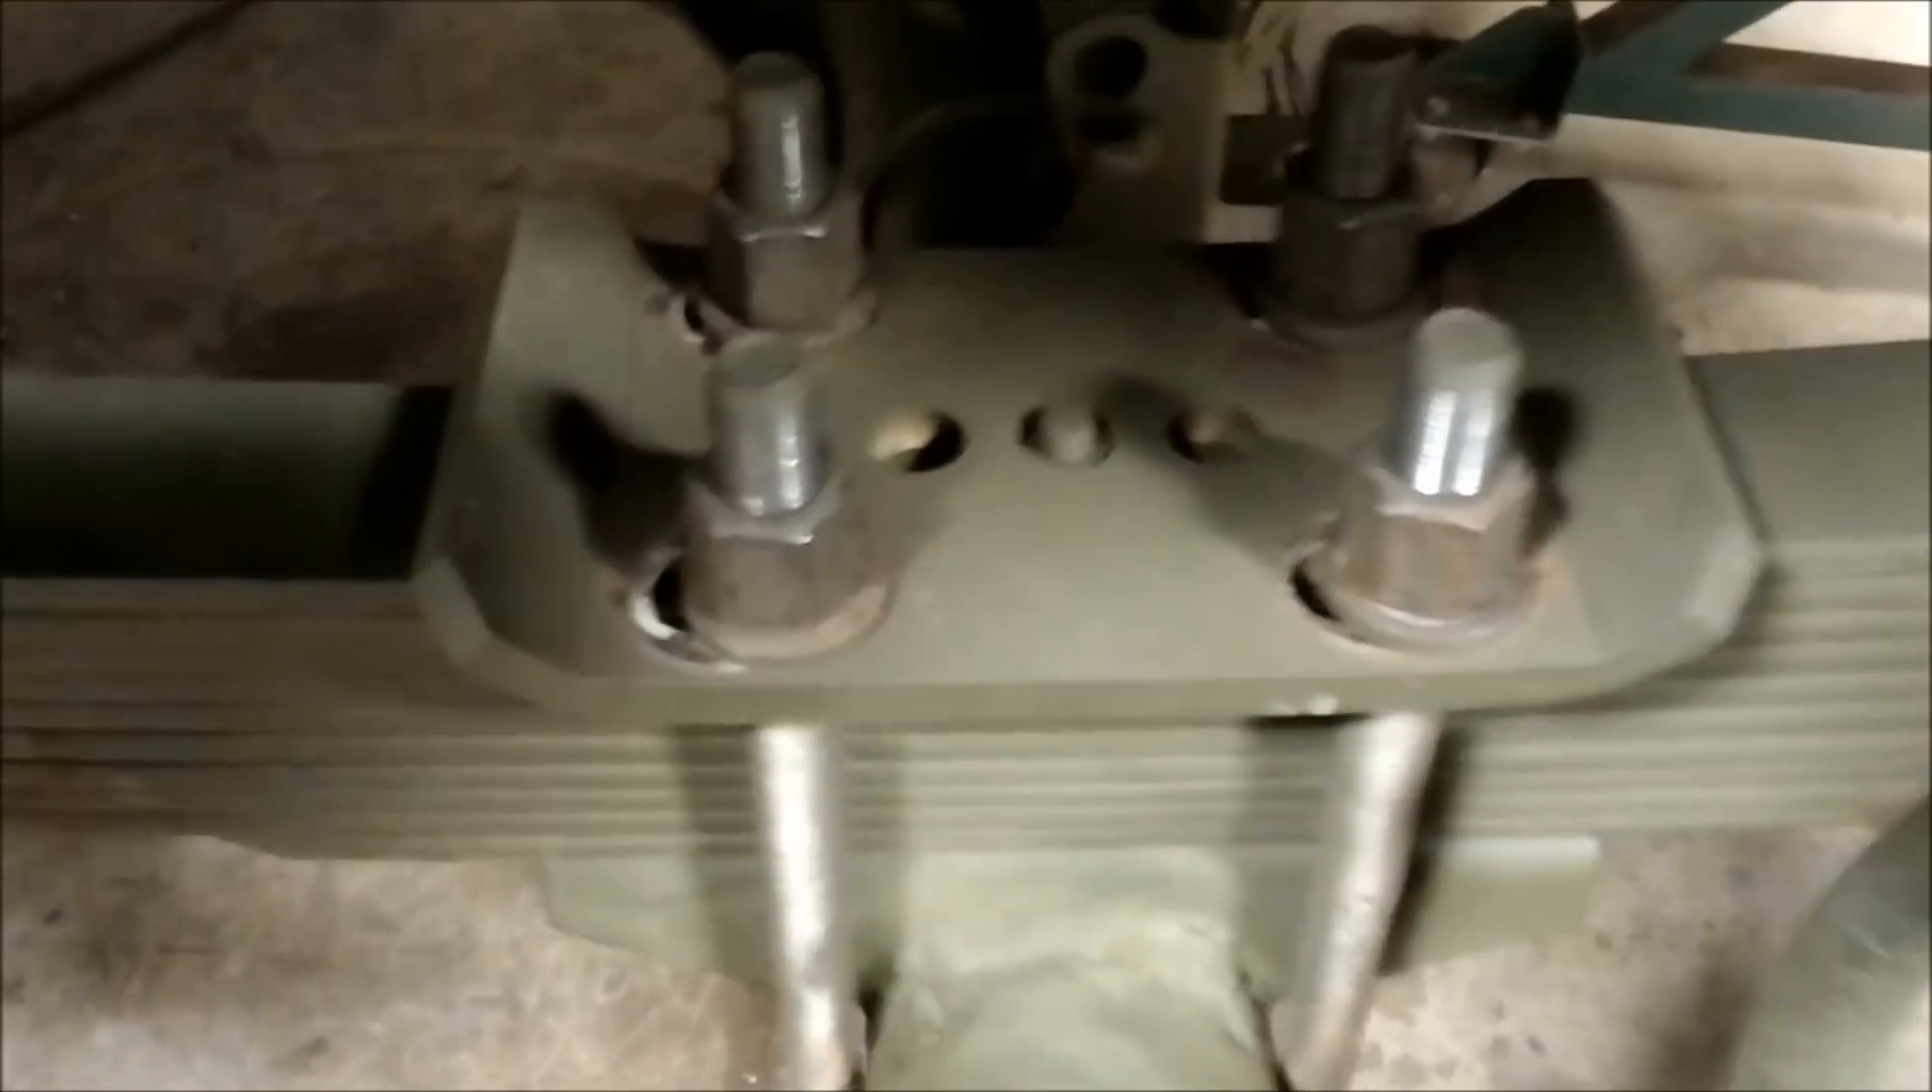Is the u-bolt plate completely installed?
Yes.